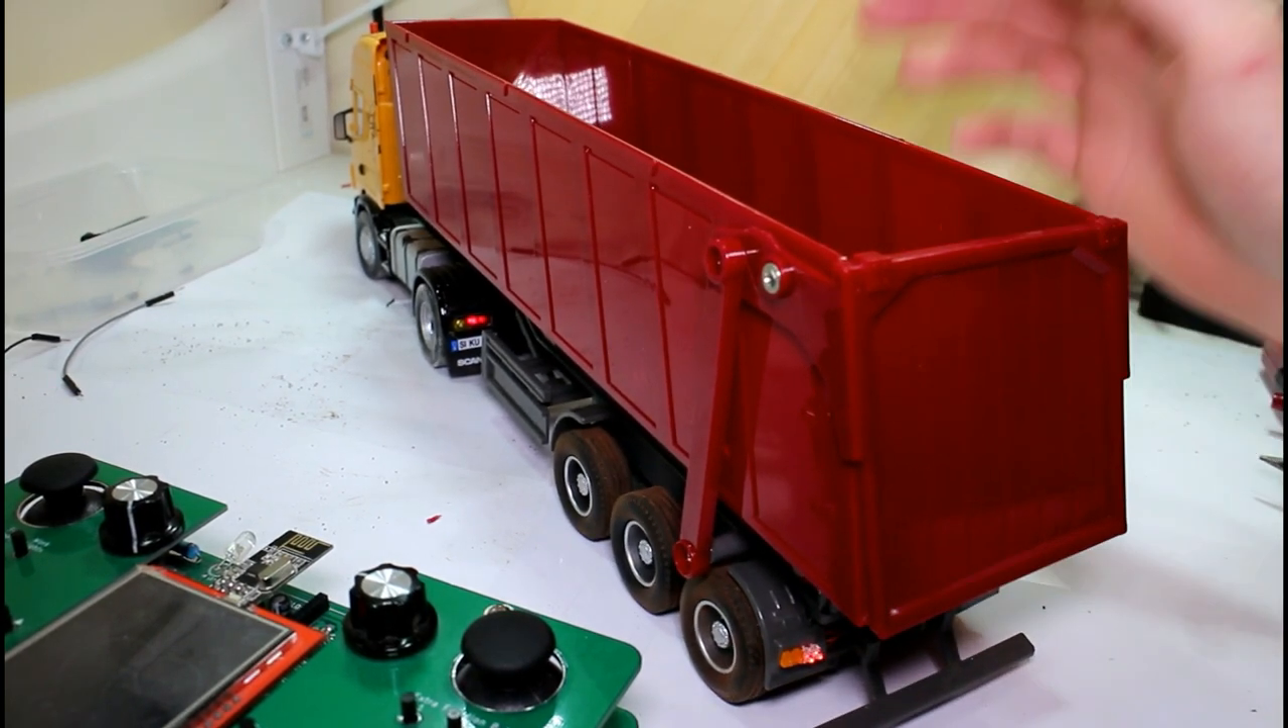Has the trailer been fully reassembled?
Yes.